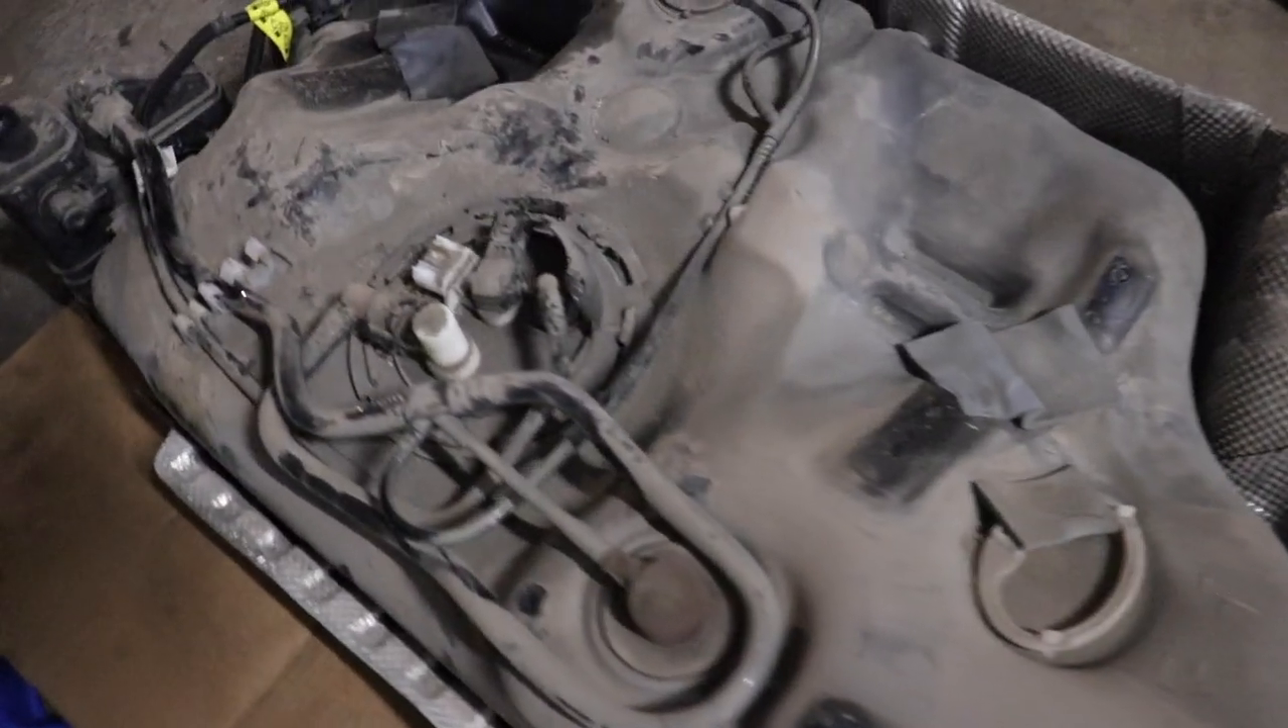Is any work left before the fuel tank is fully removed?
No.